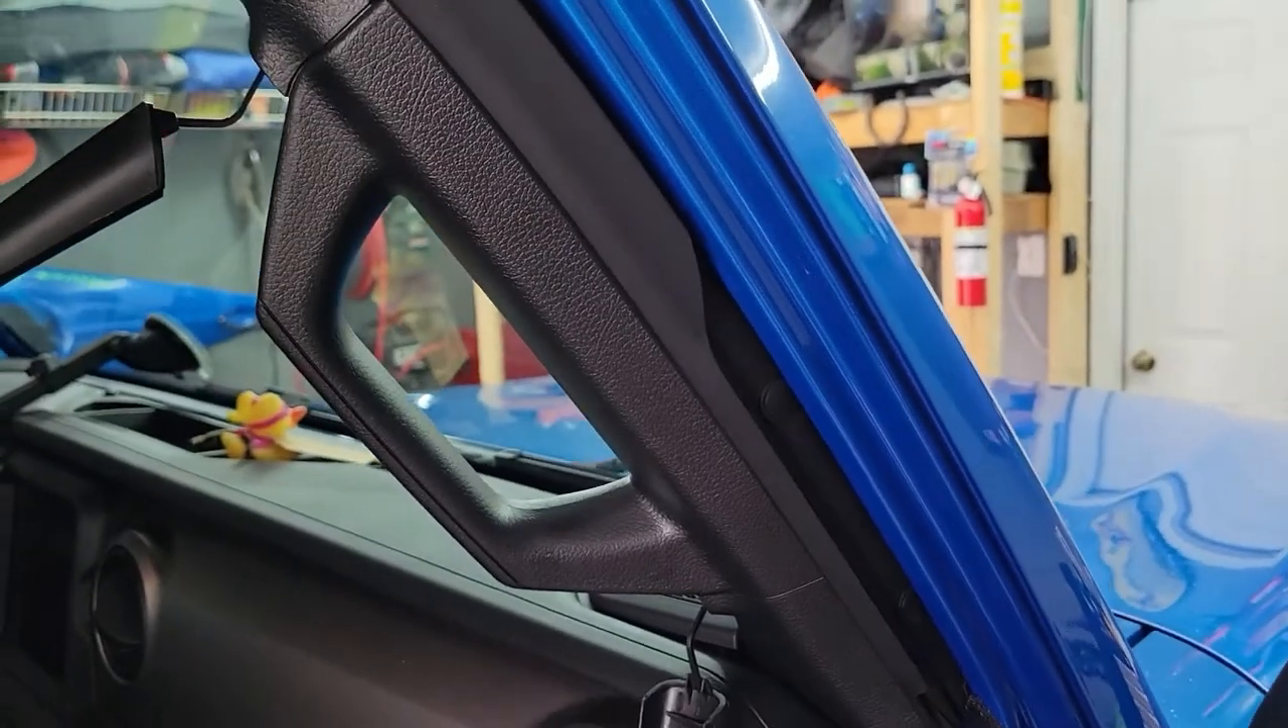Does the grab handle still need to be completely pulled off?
Yes.